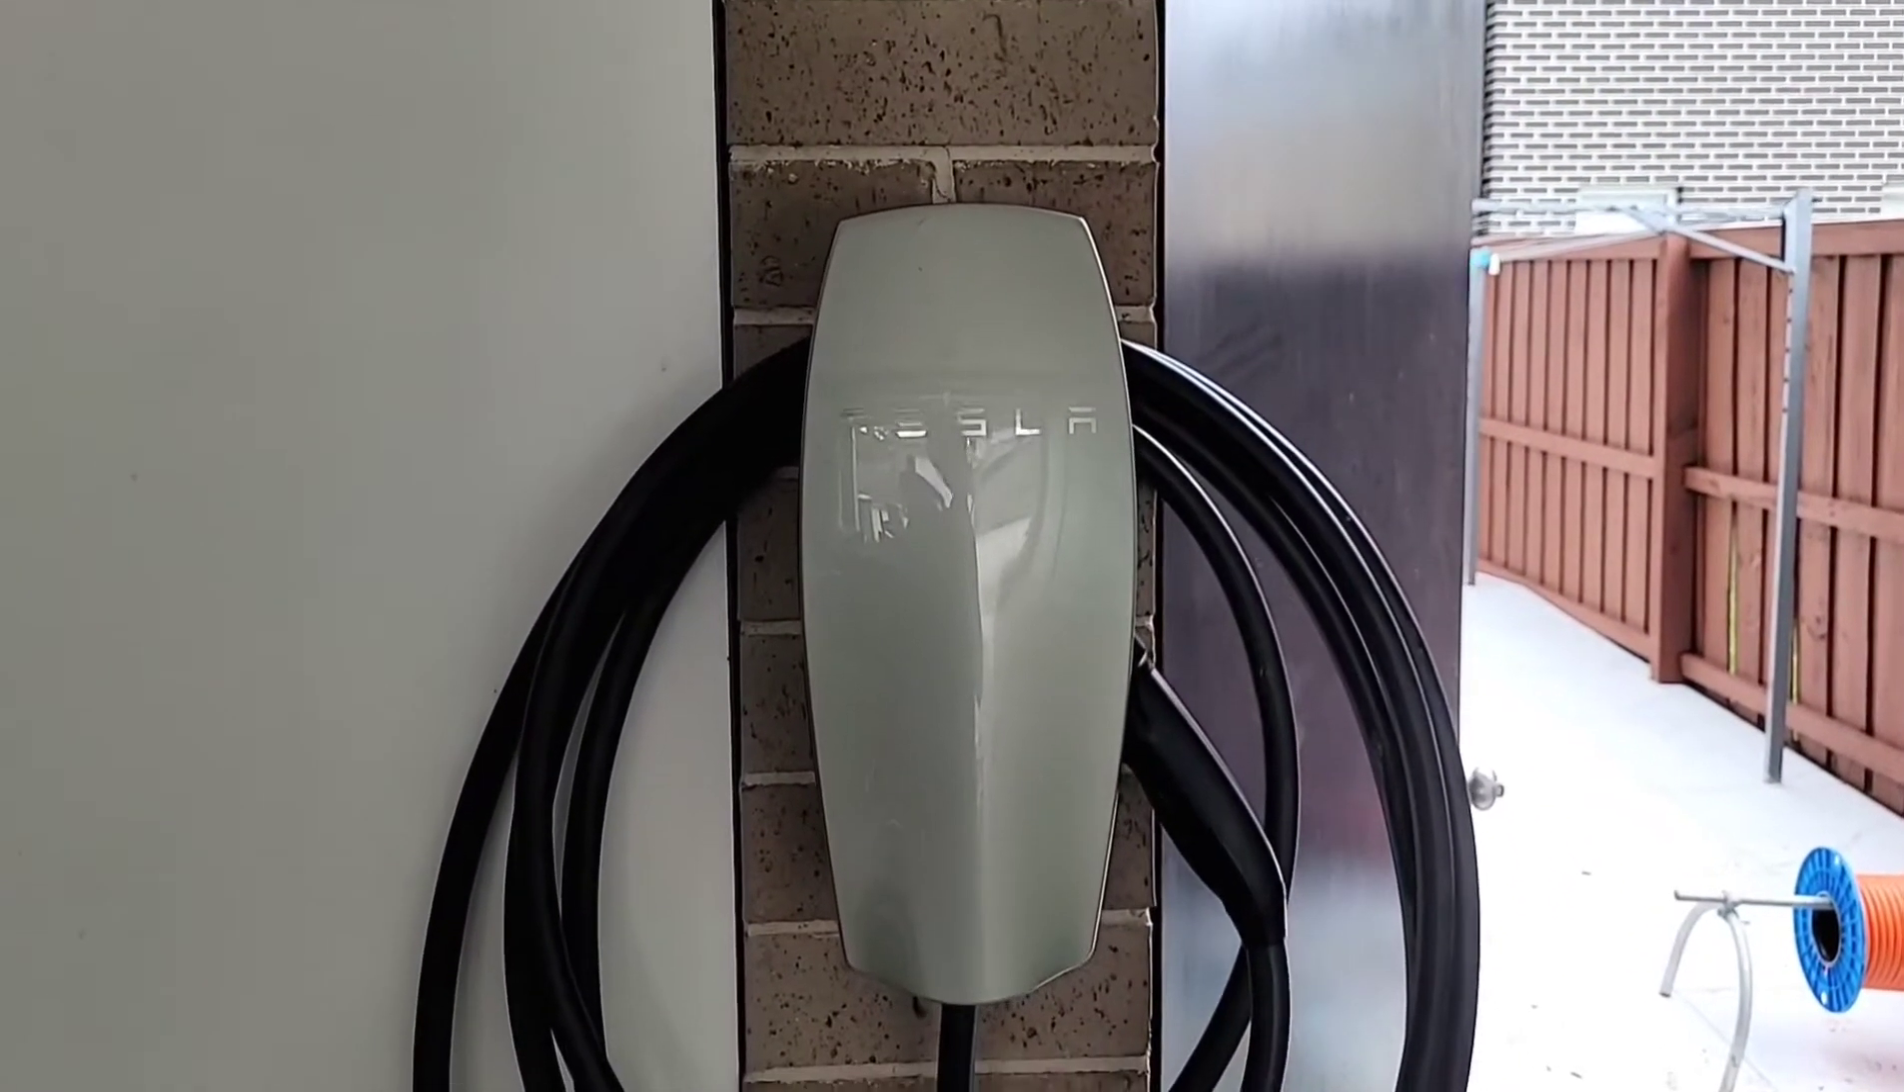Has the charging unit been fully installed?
Yes.